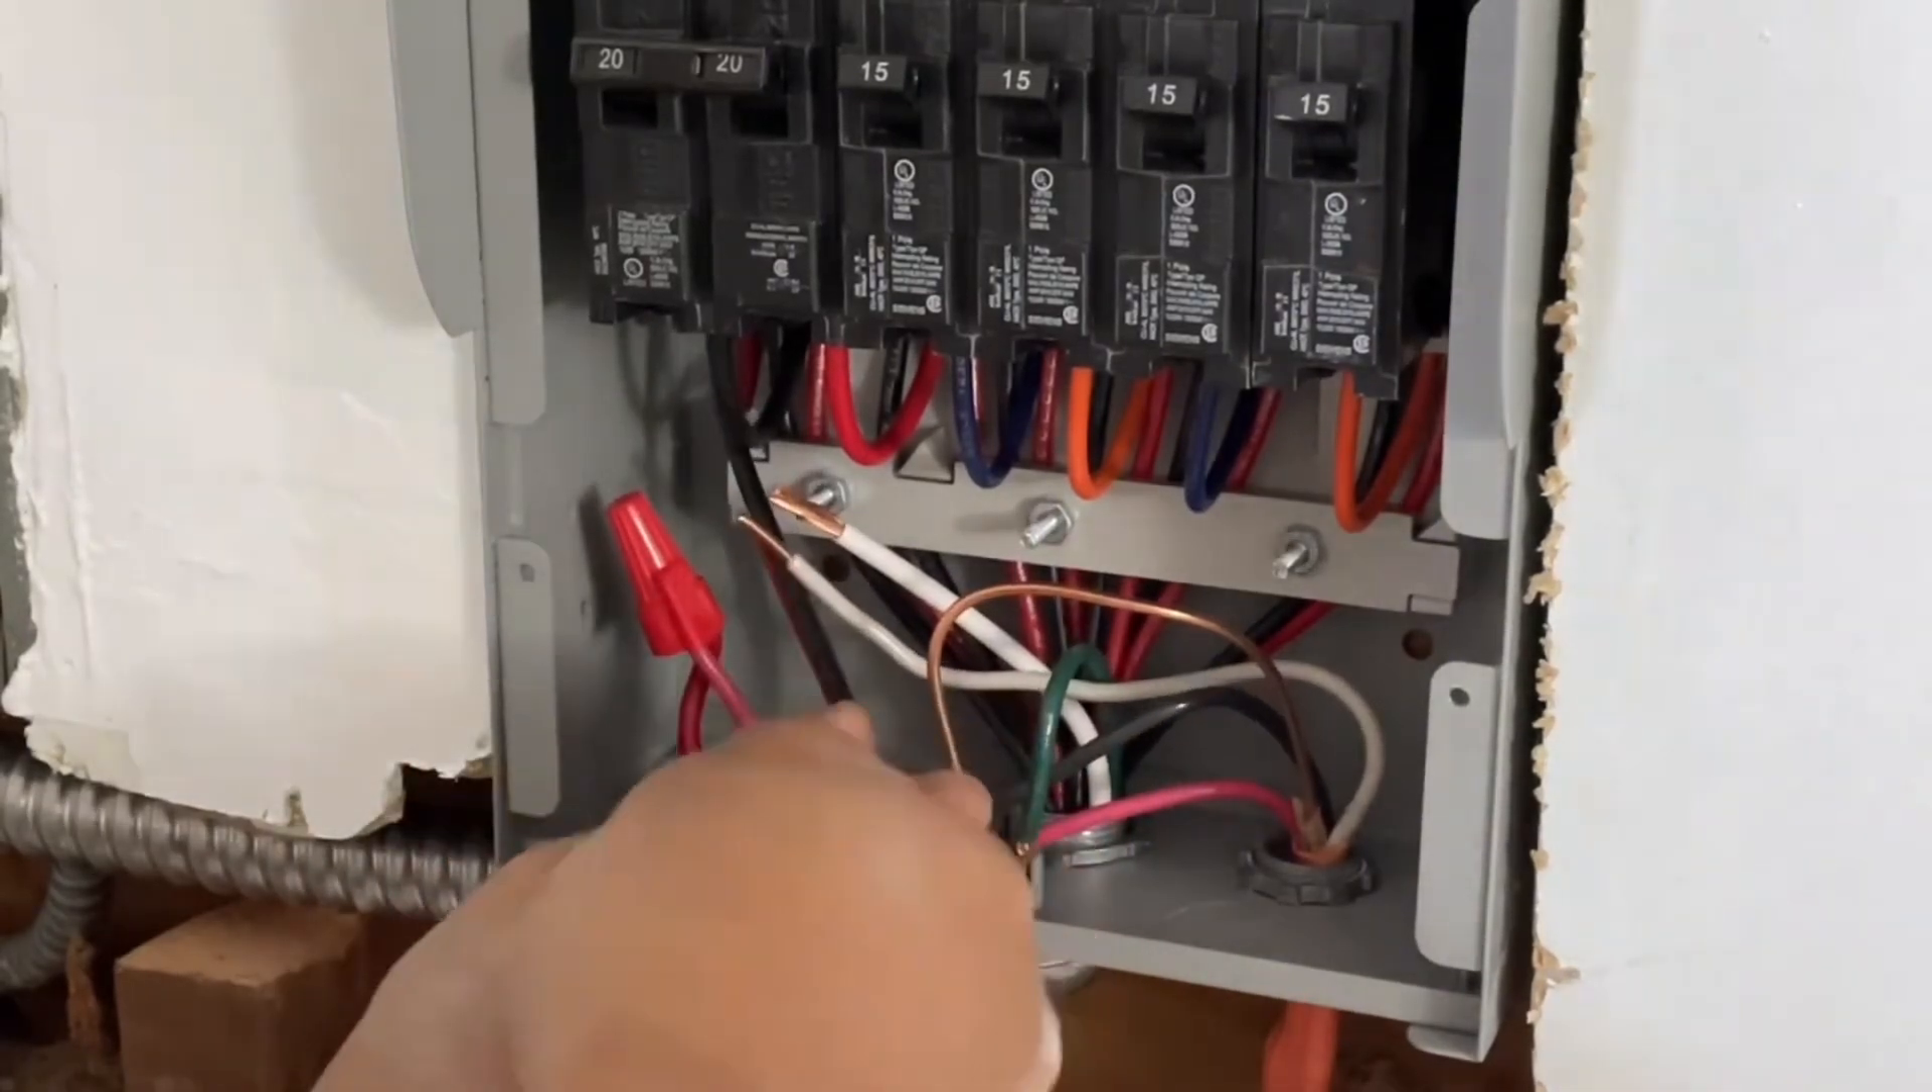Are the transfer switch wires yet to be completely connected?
Yes.